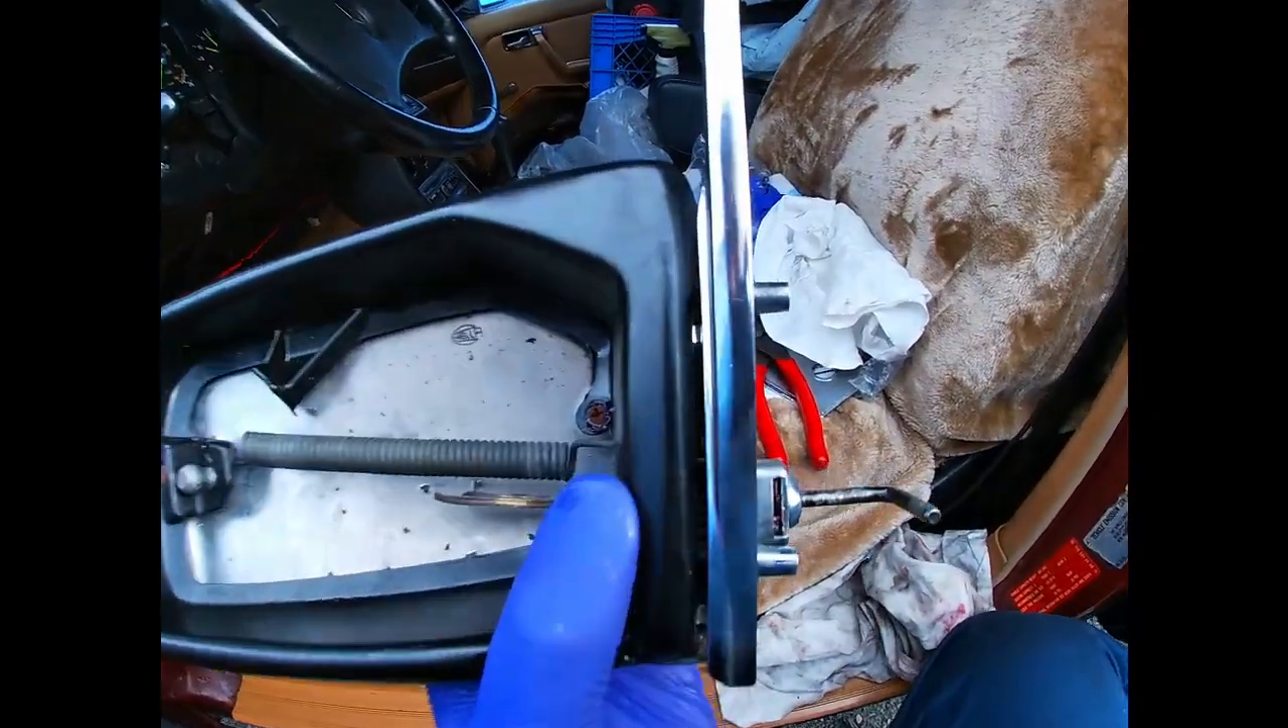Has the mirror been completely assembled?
No.